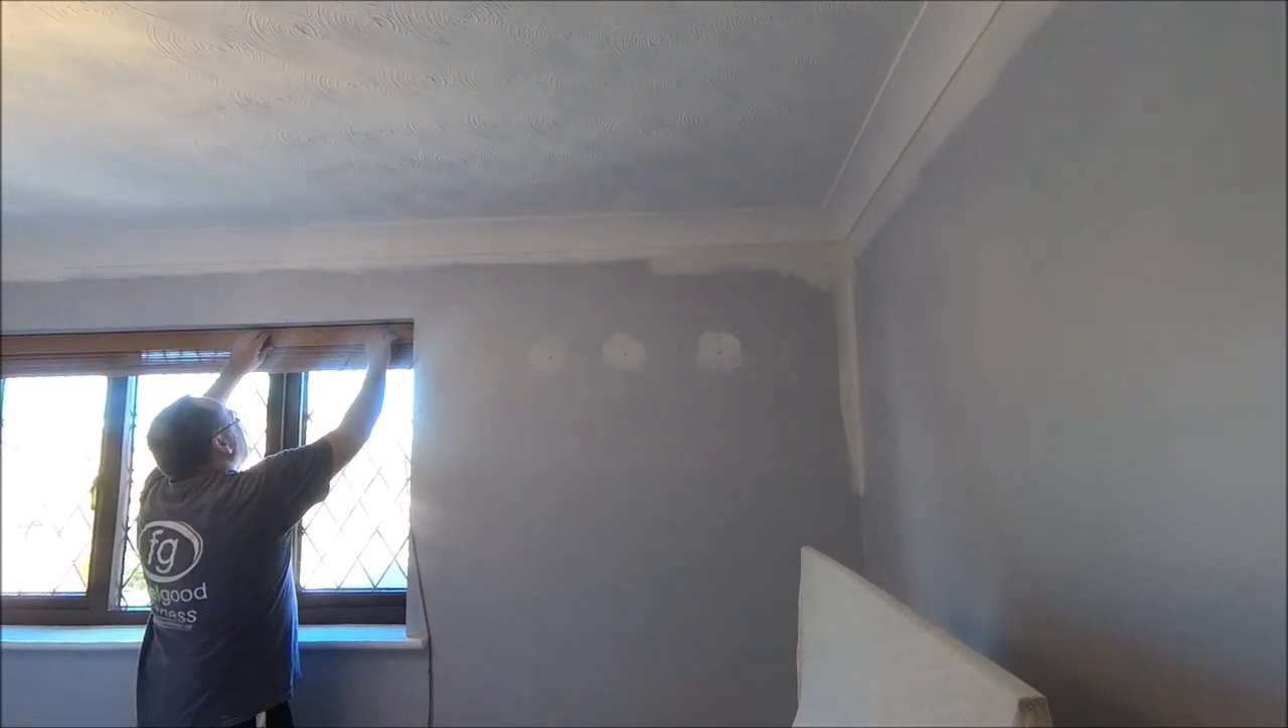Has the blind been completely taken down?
No.